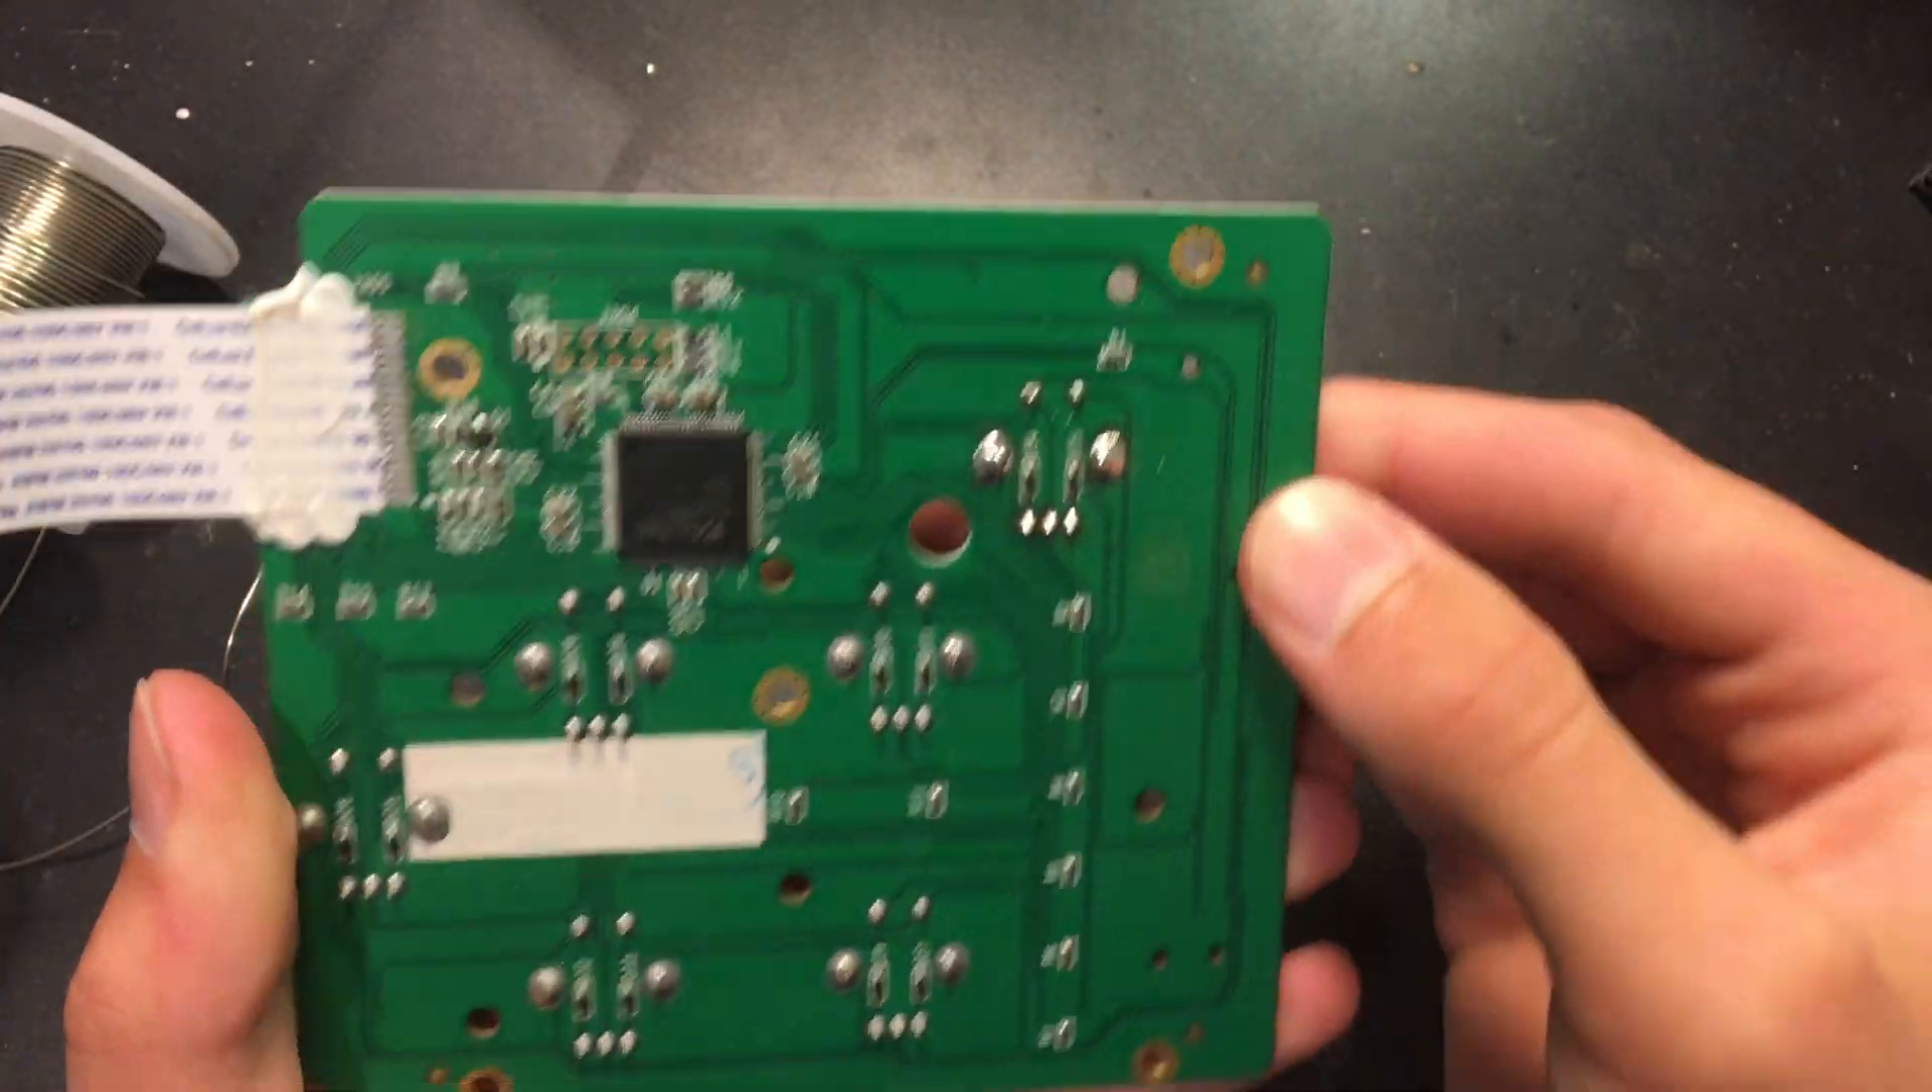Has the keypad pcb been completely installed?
No.